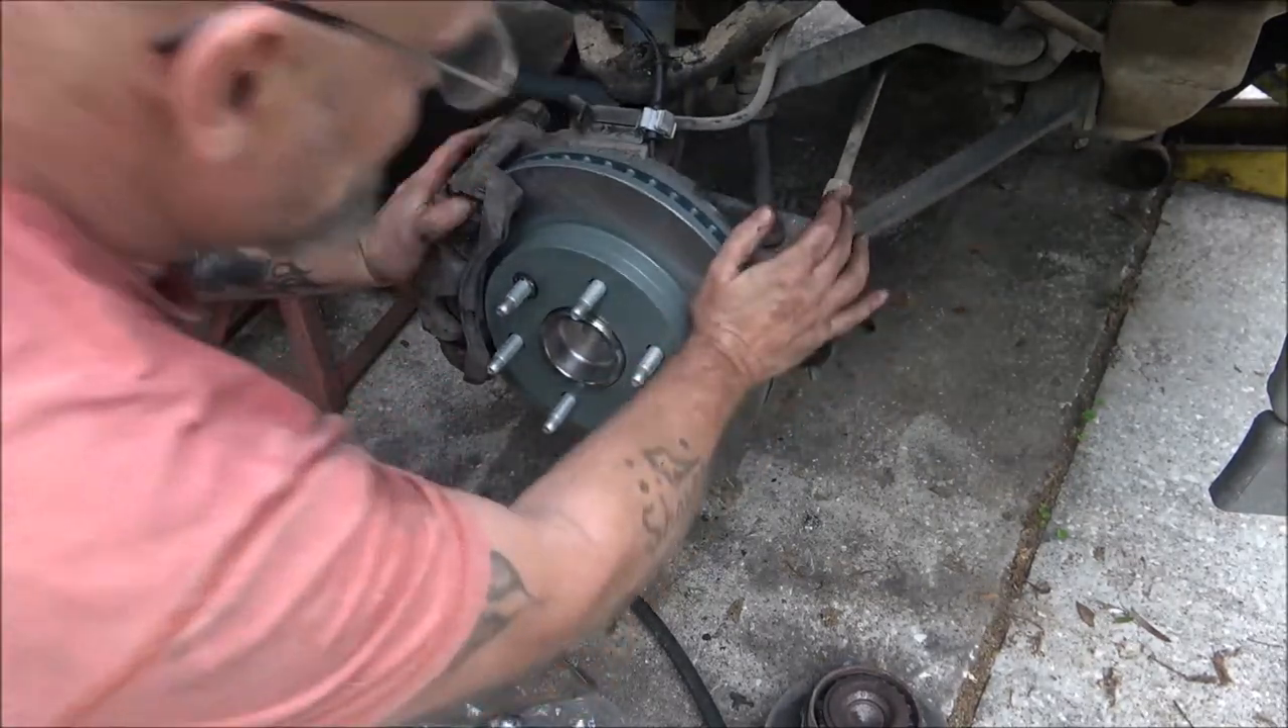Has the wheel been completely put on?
No.